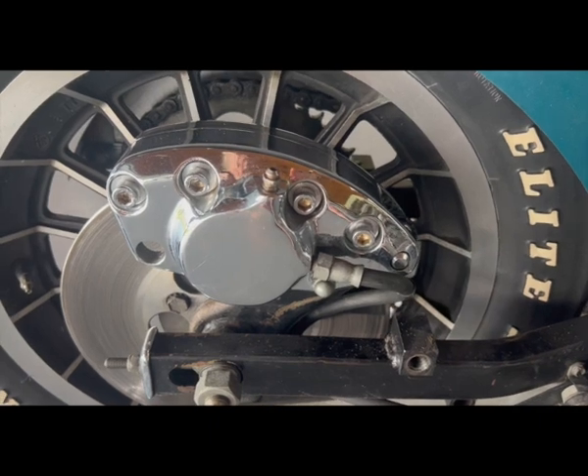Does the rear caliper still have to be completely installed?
No.